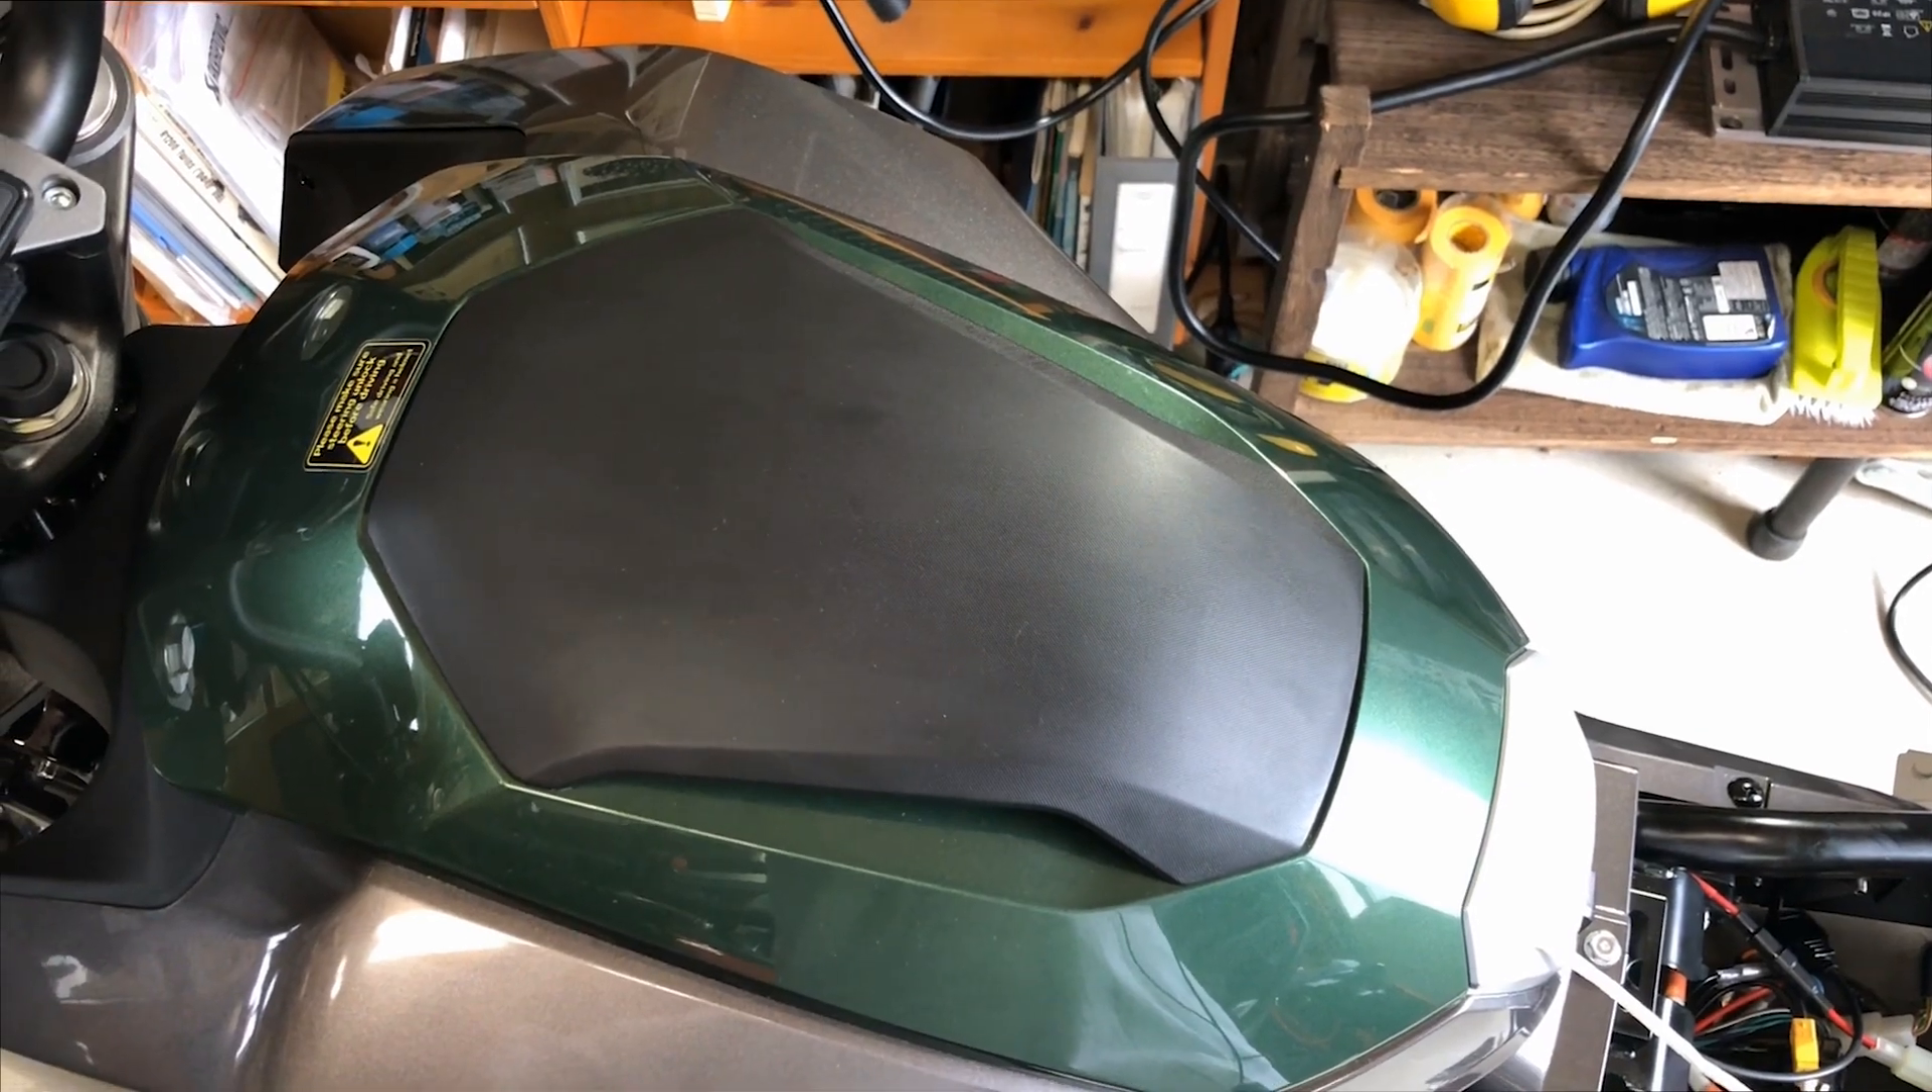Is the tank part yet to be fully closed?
No.